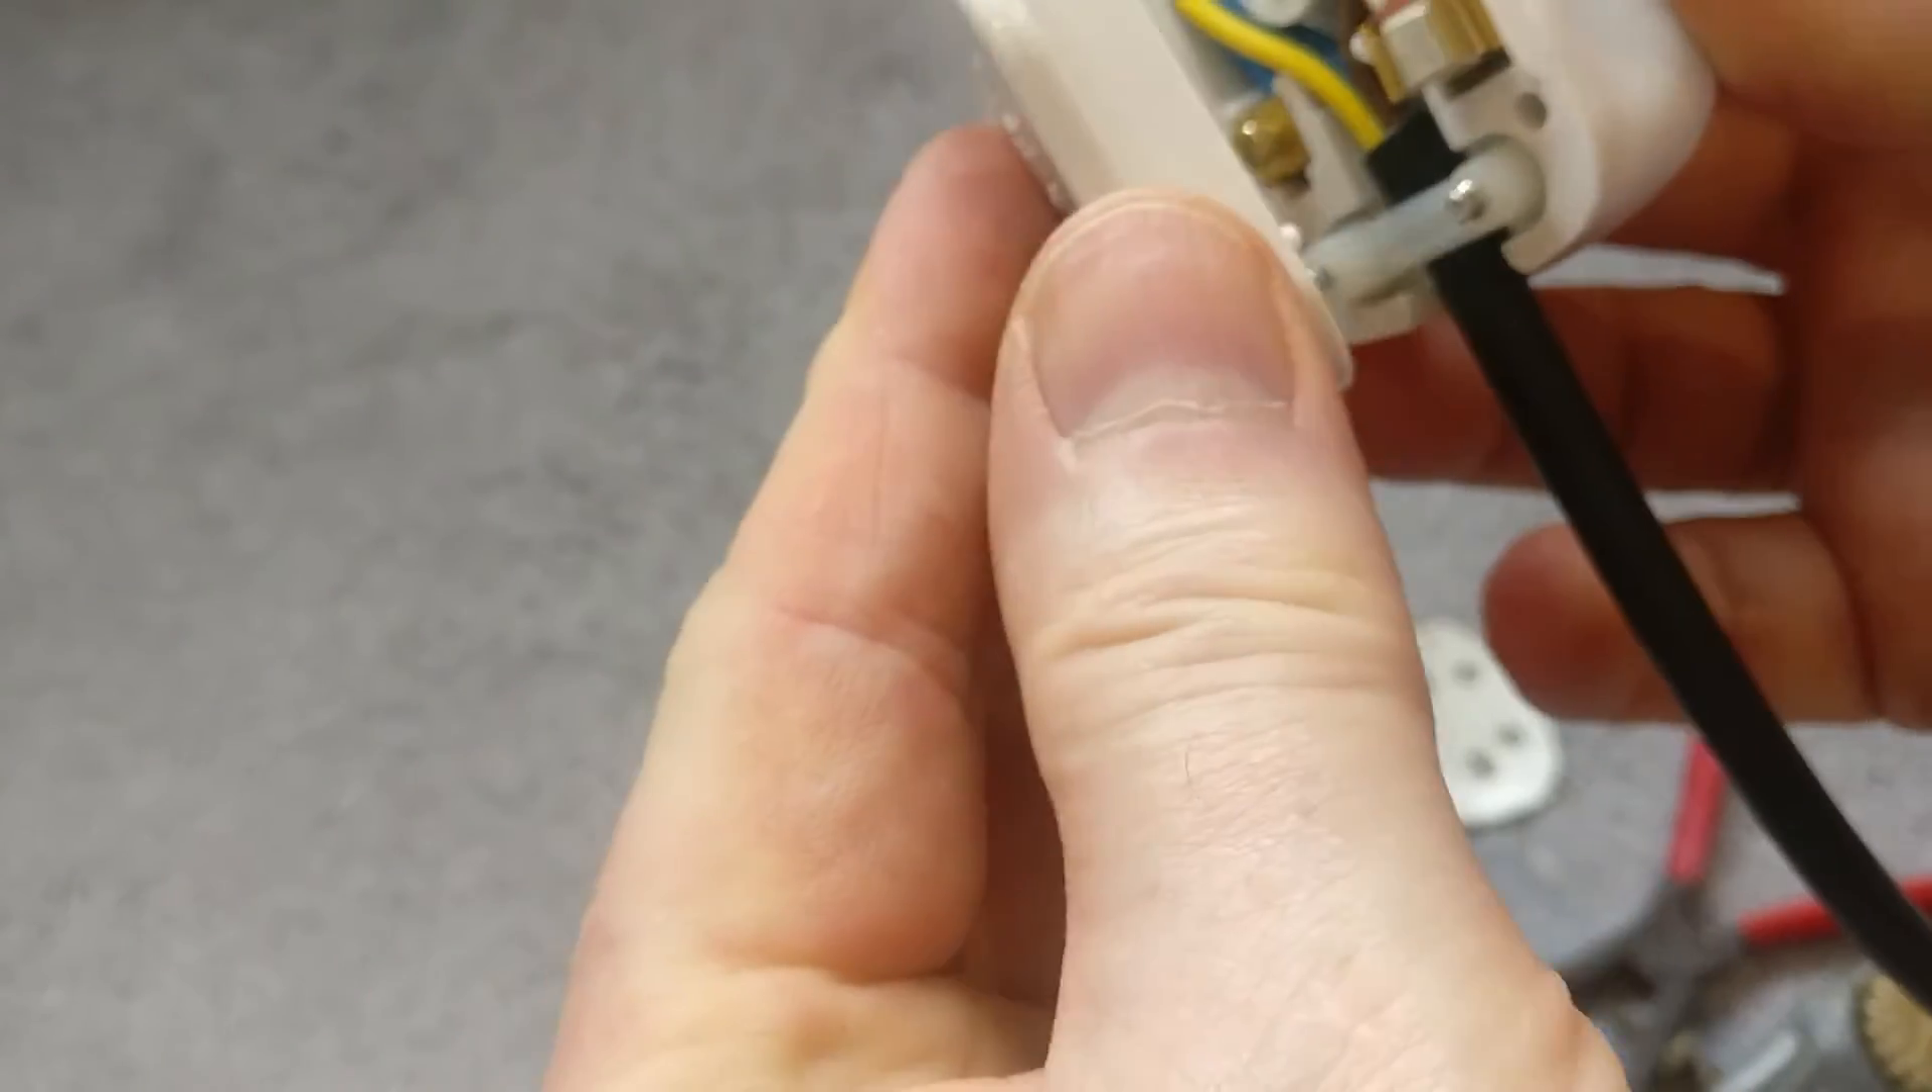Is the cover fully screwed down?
No.